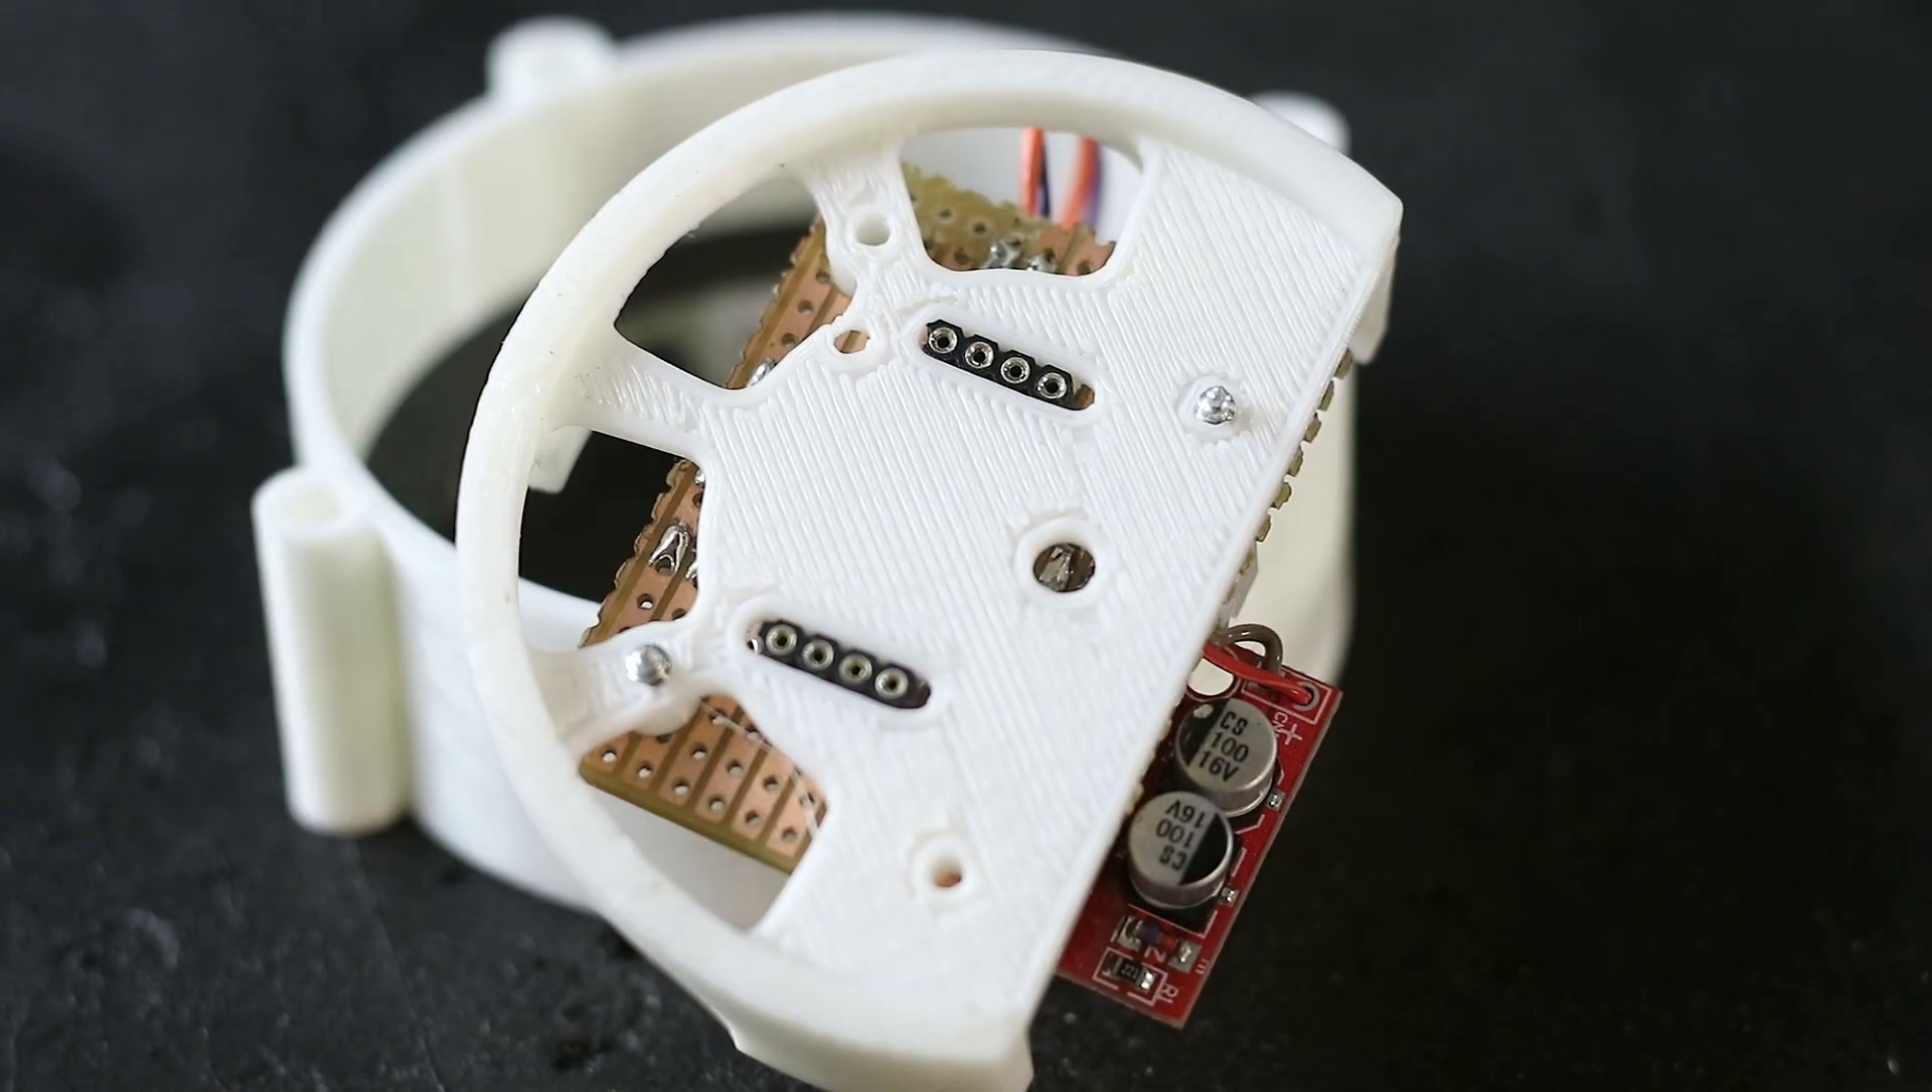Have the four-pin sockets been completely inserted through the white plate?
Yes.